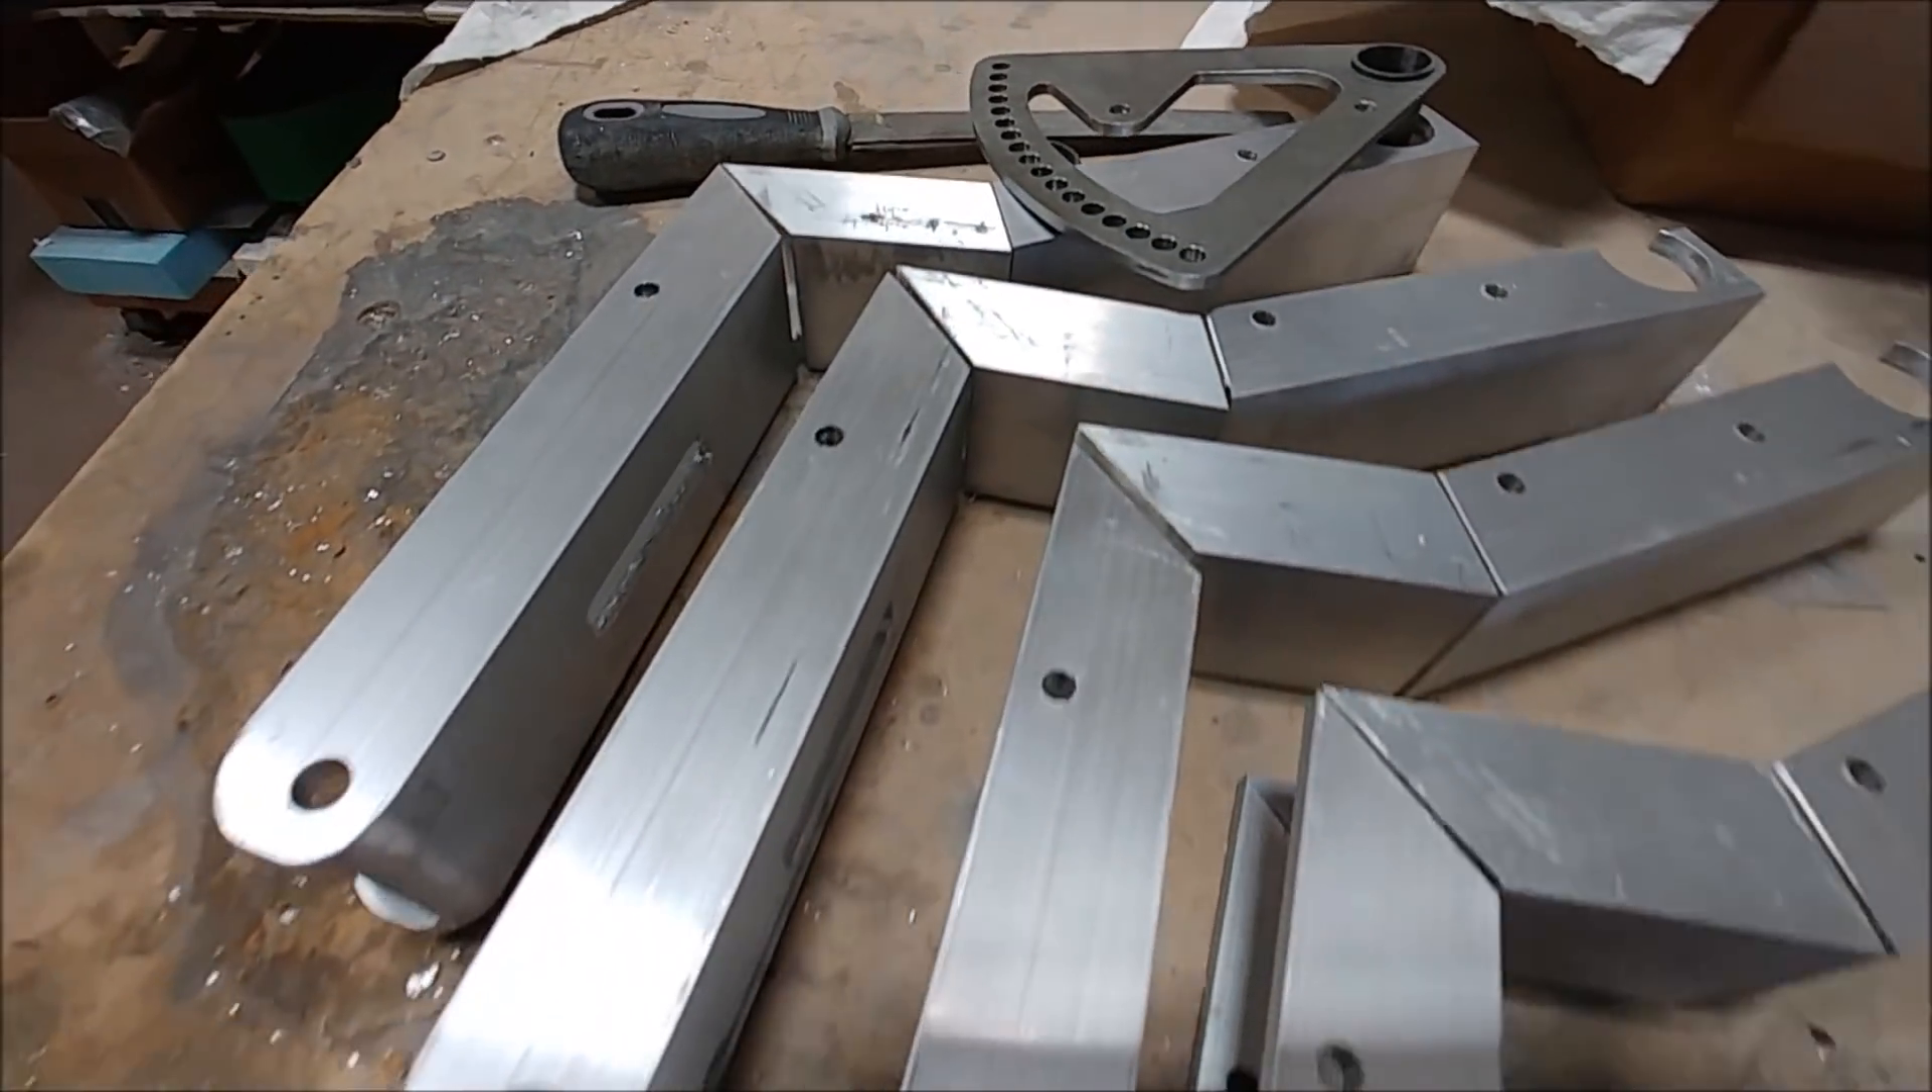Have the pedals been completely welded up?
No.